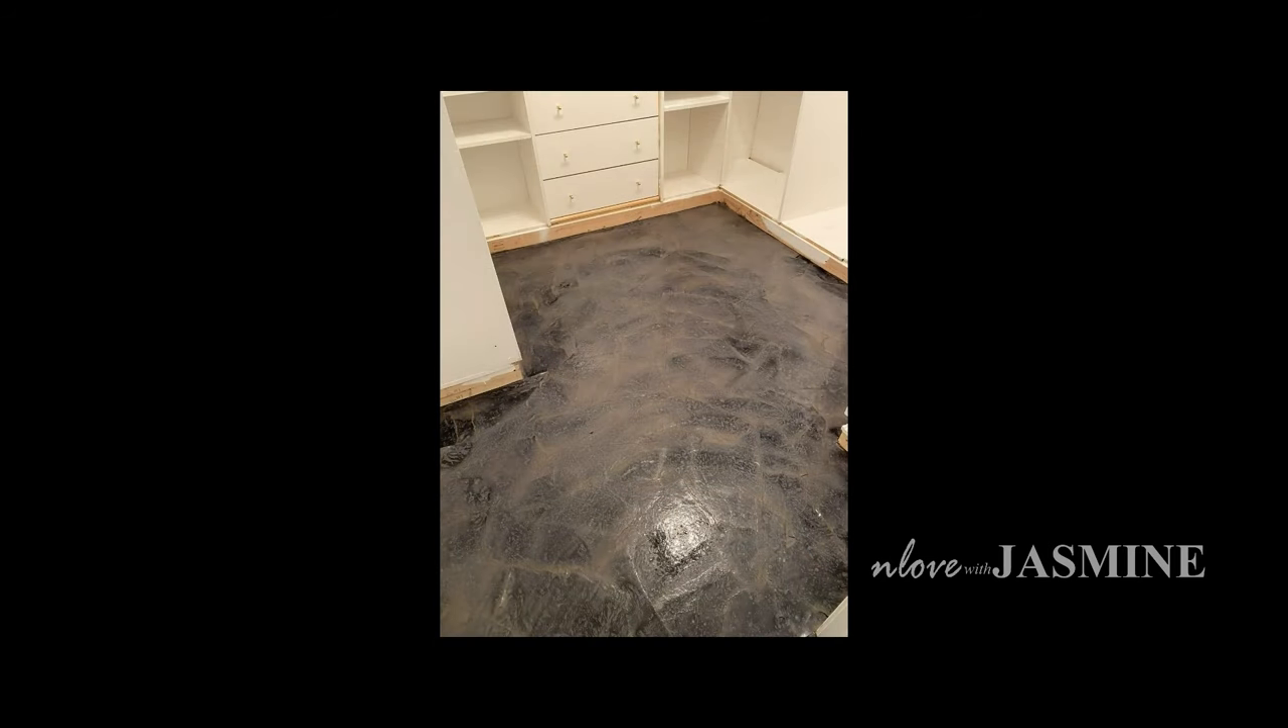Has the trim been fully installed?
No.